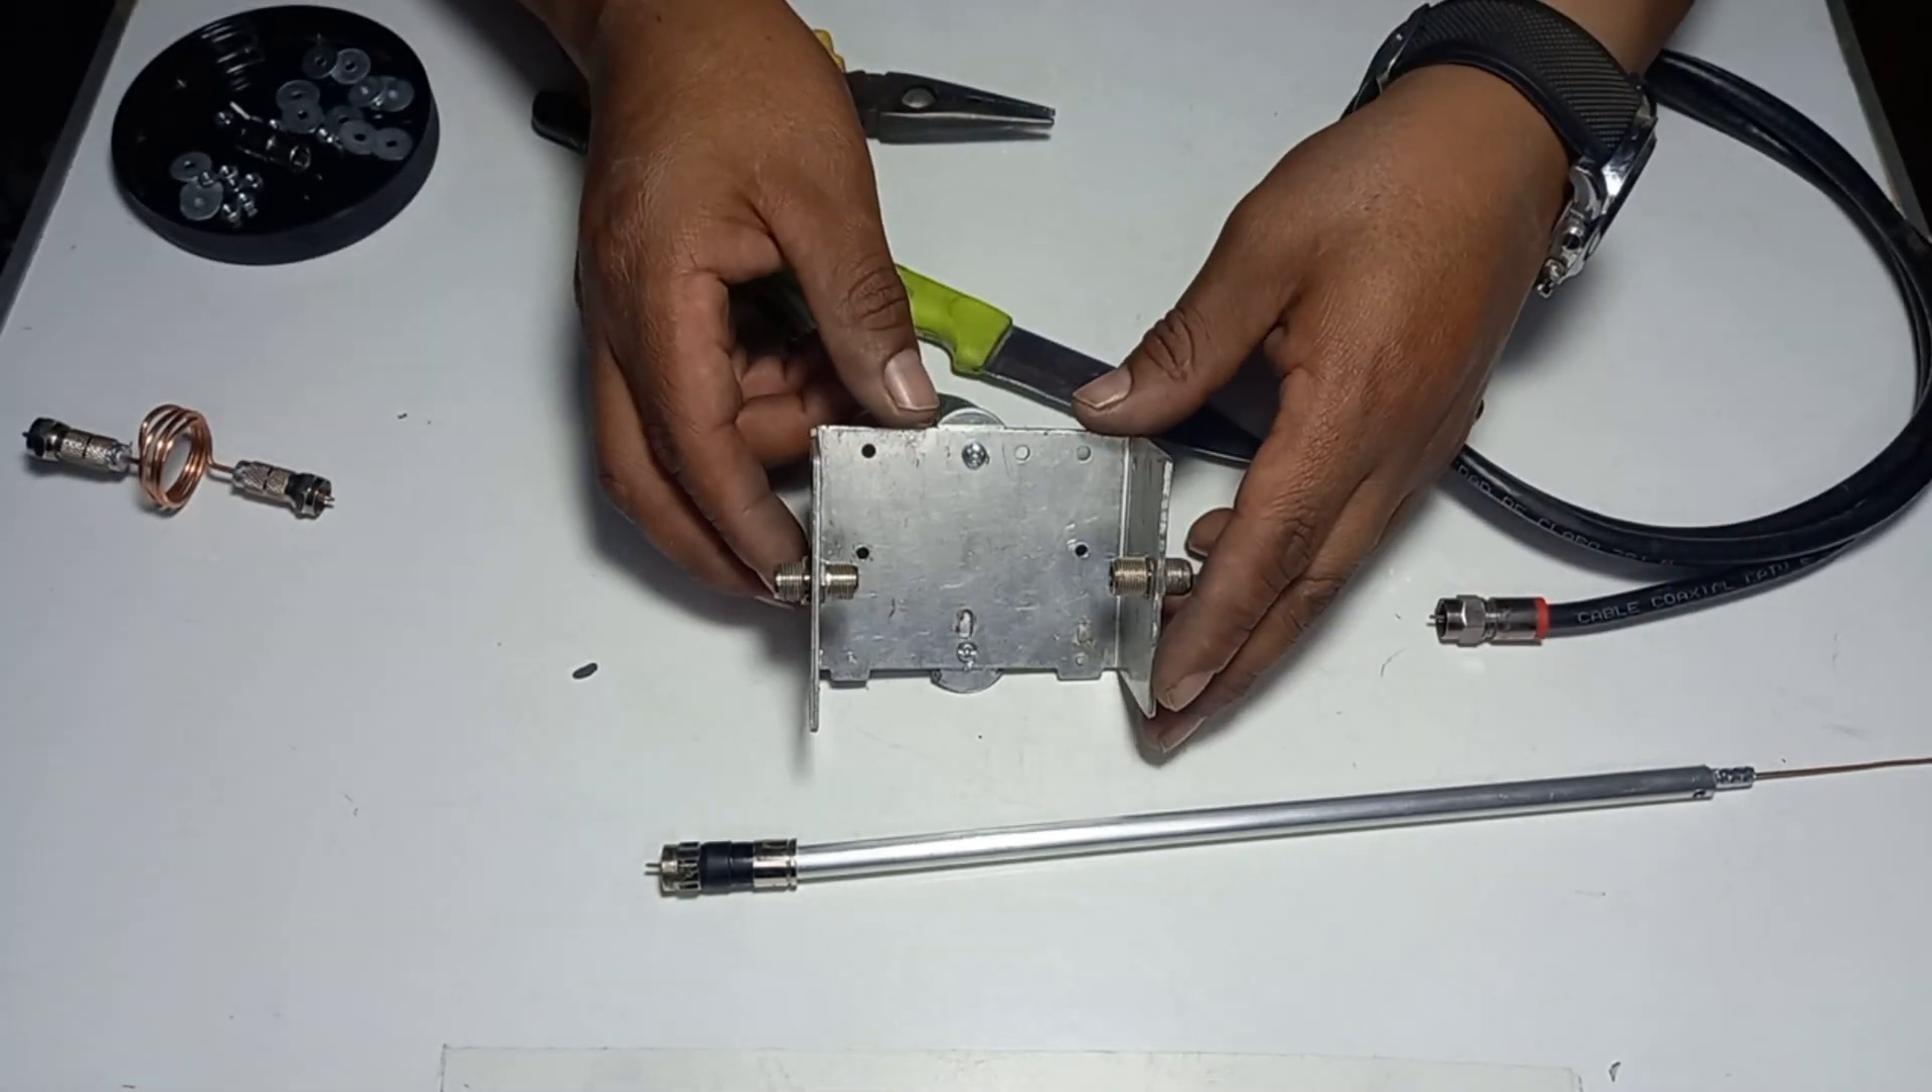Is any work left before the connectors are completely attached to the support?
No.